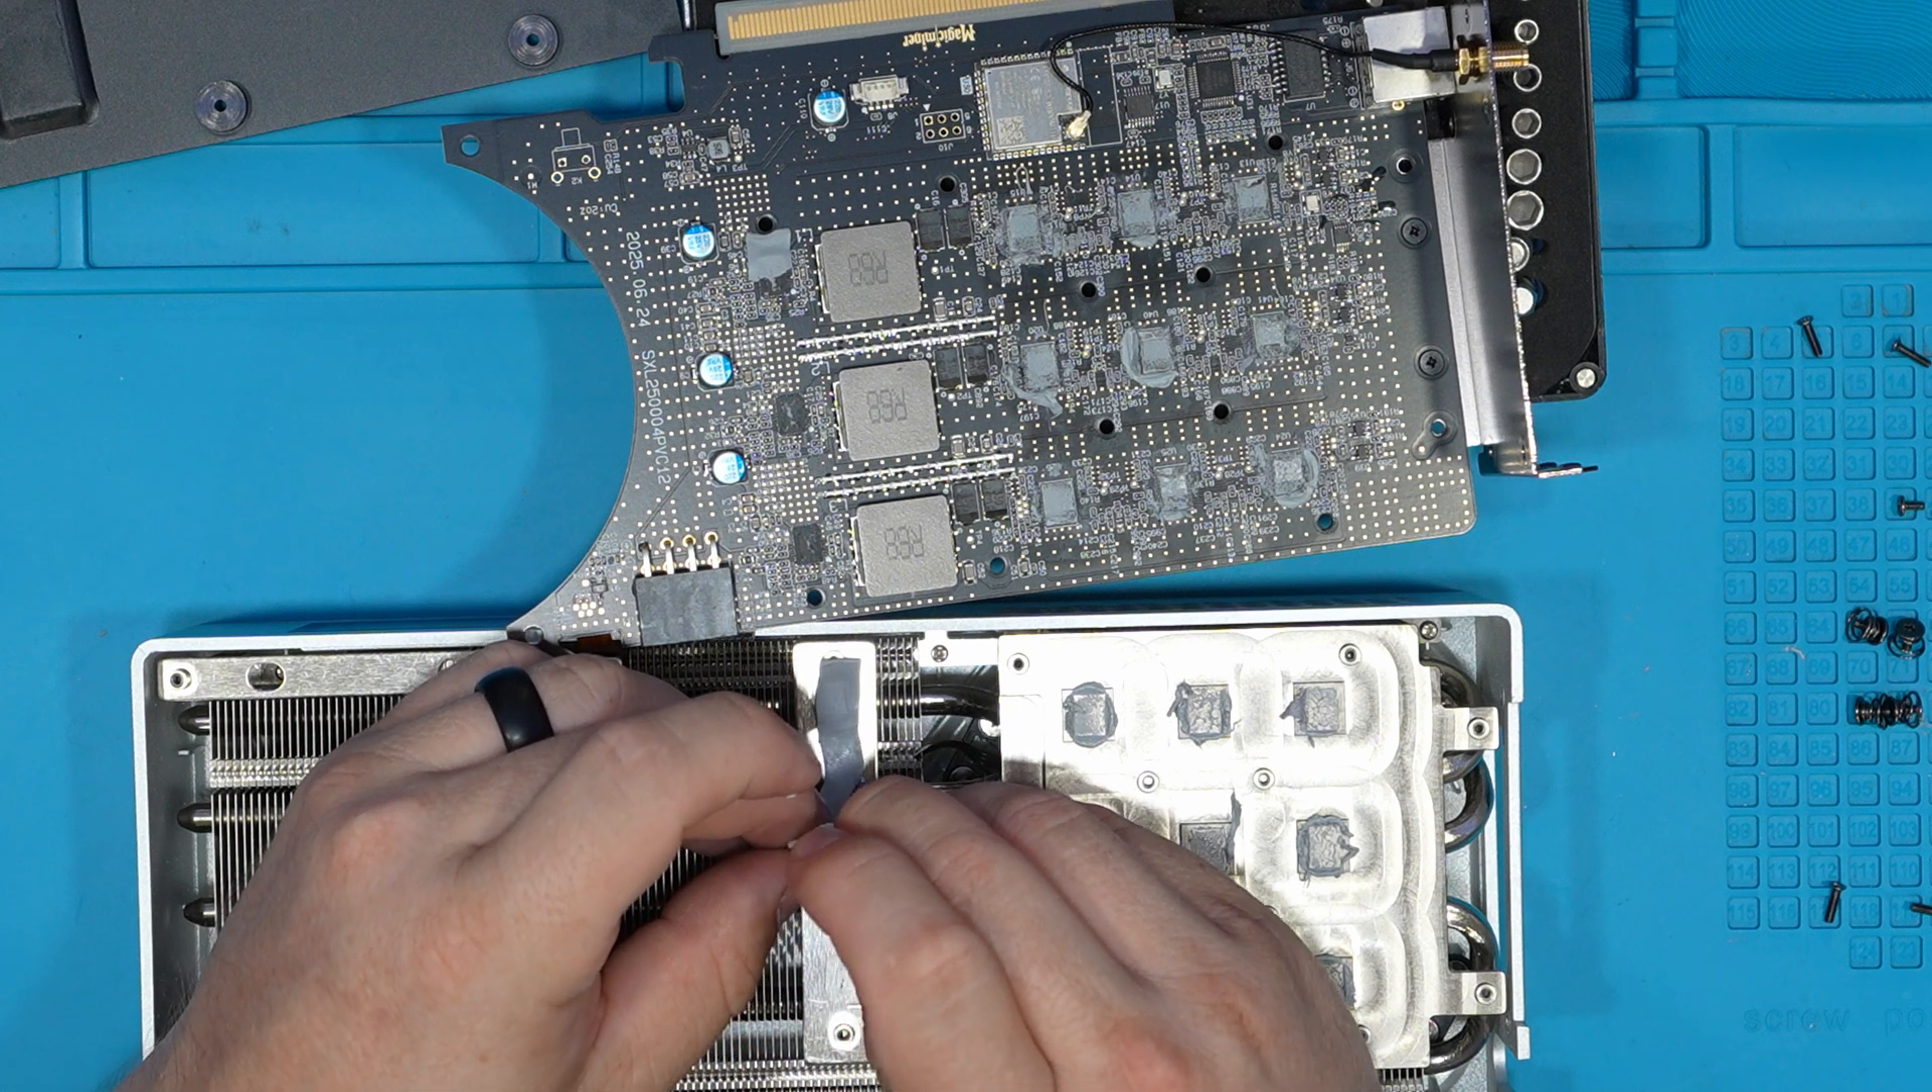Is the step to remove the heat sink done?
Yes.